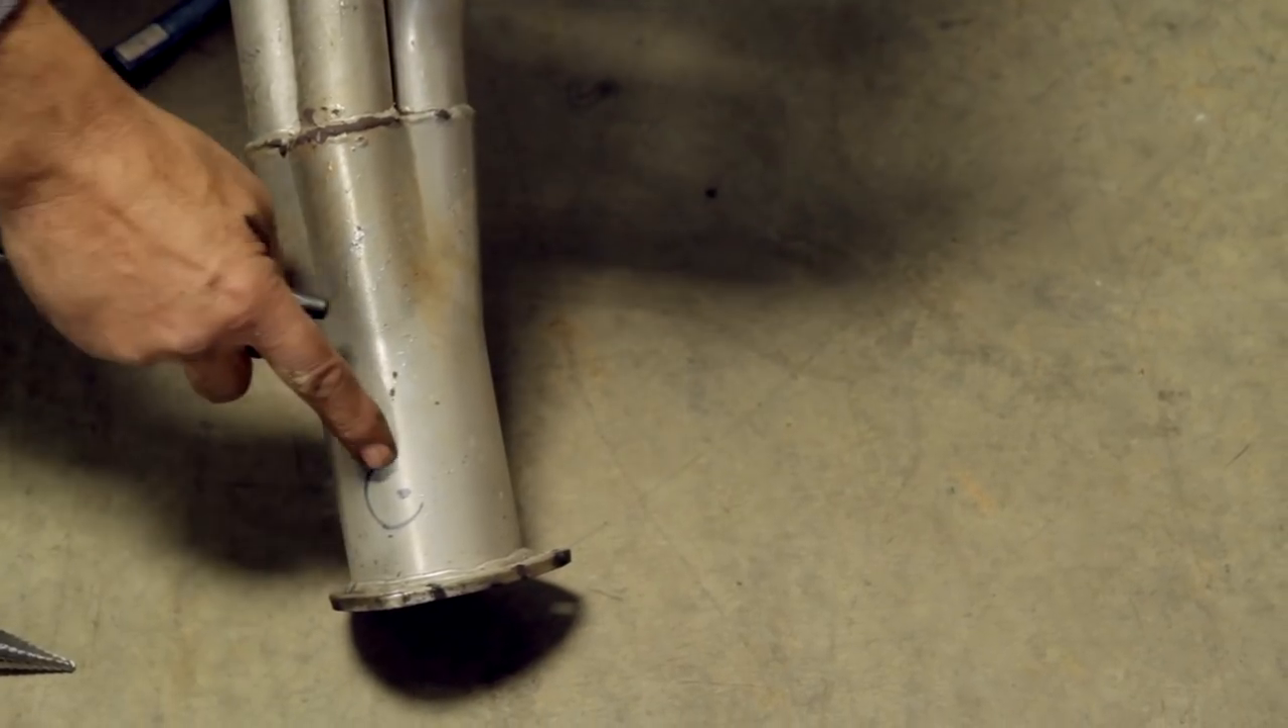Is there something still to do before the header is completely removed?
No.